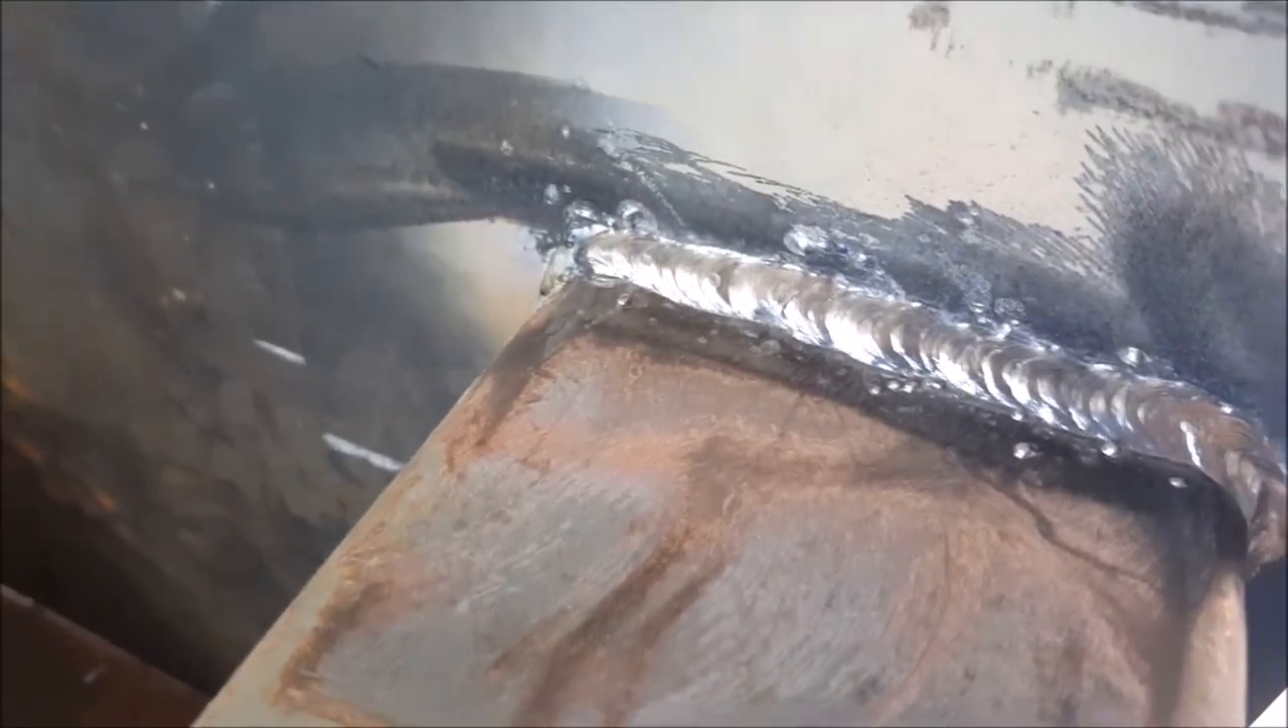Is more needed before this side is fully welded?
No.